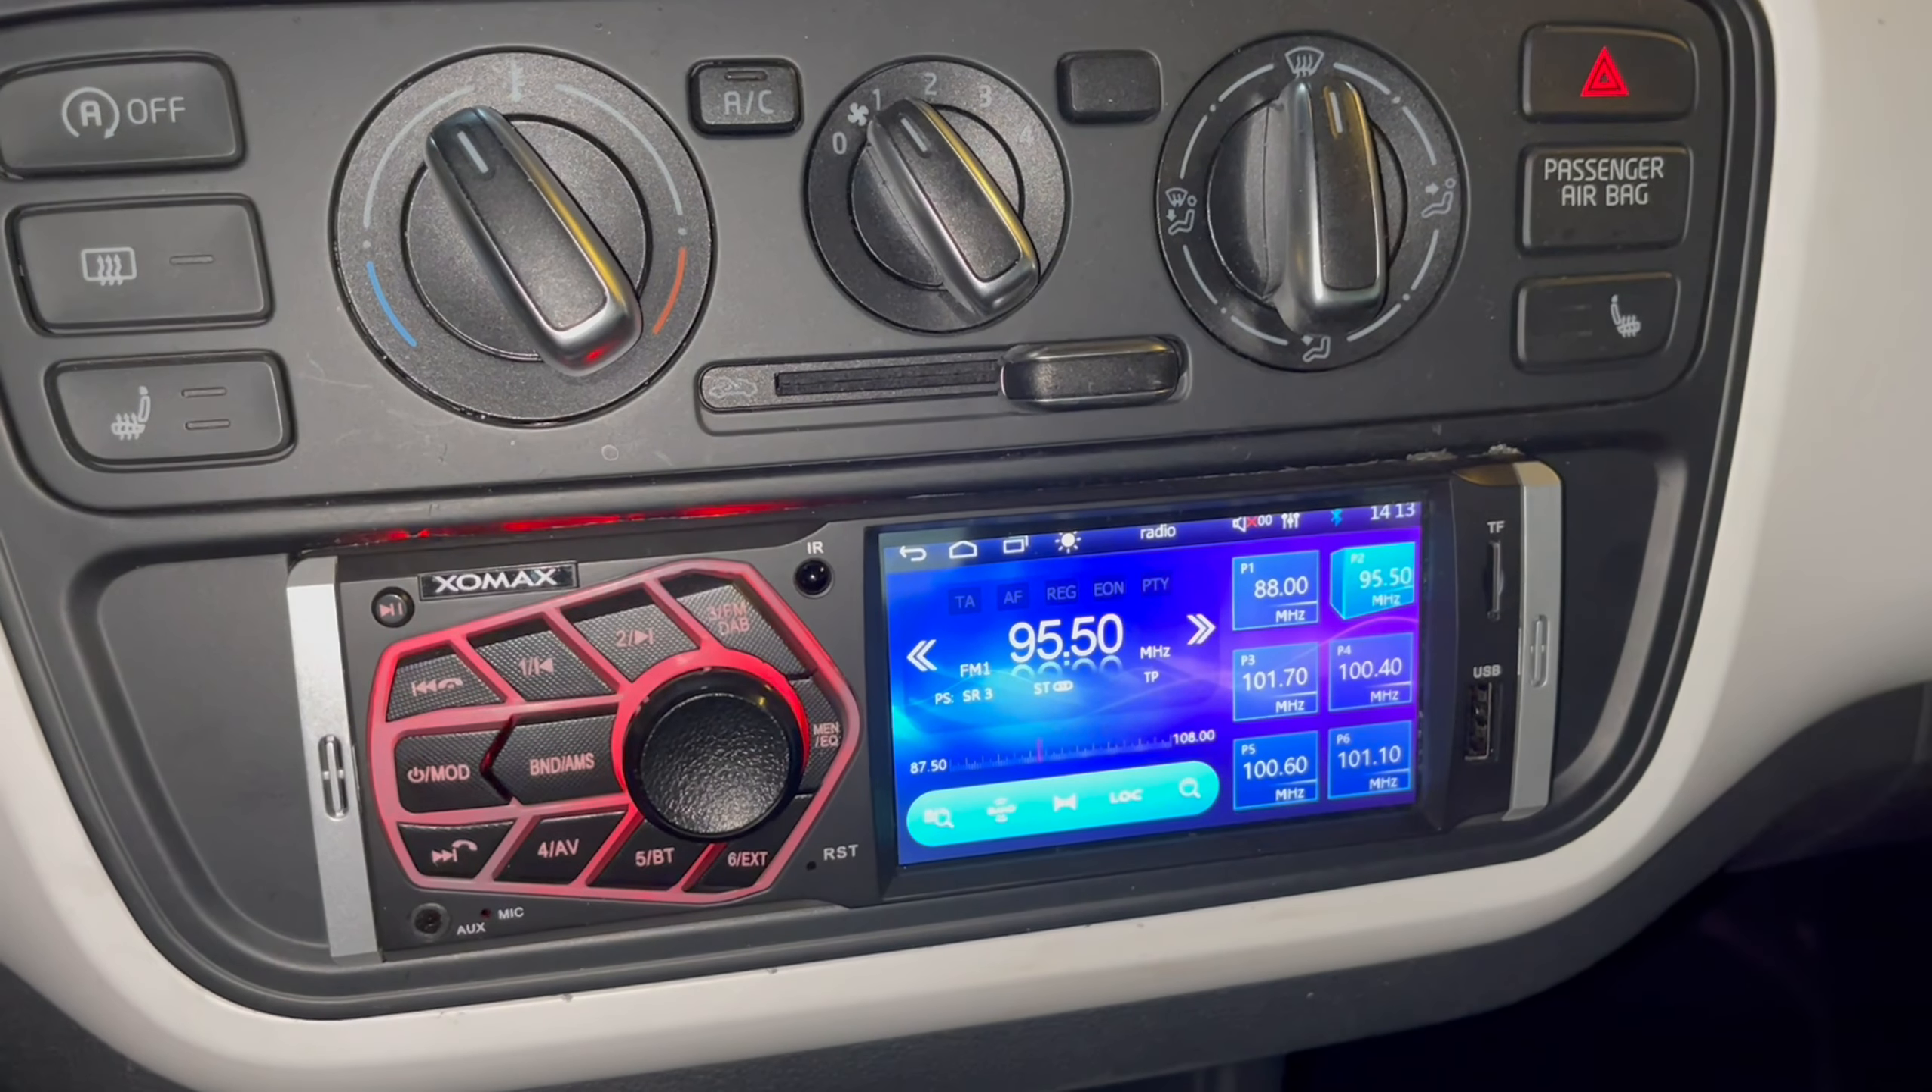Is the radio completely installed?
Yes.